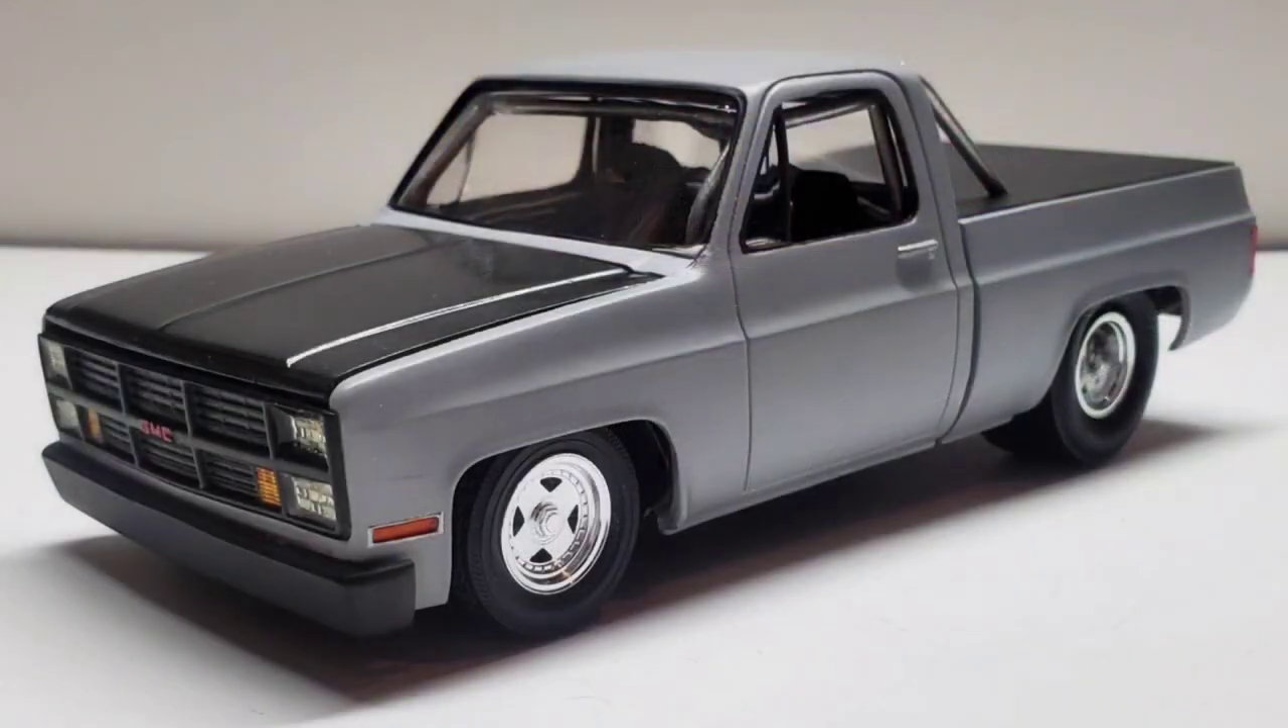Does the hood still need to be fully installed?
No.